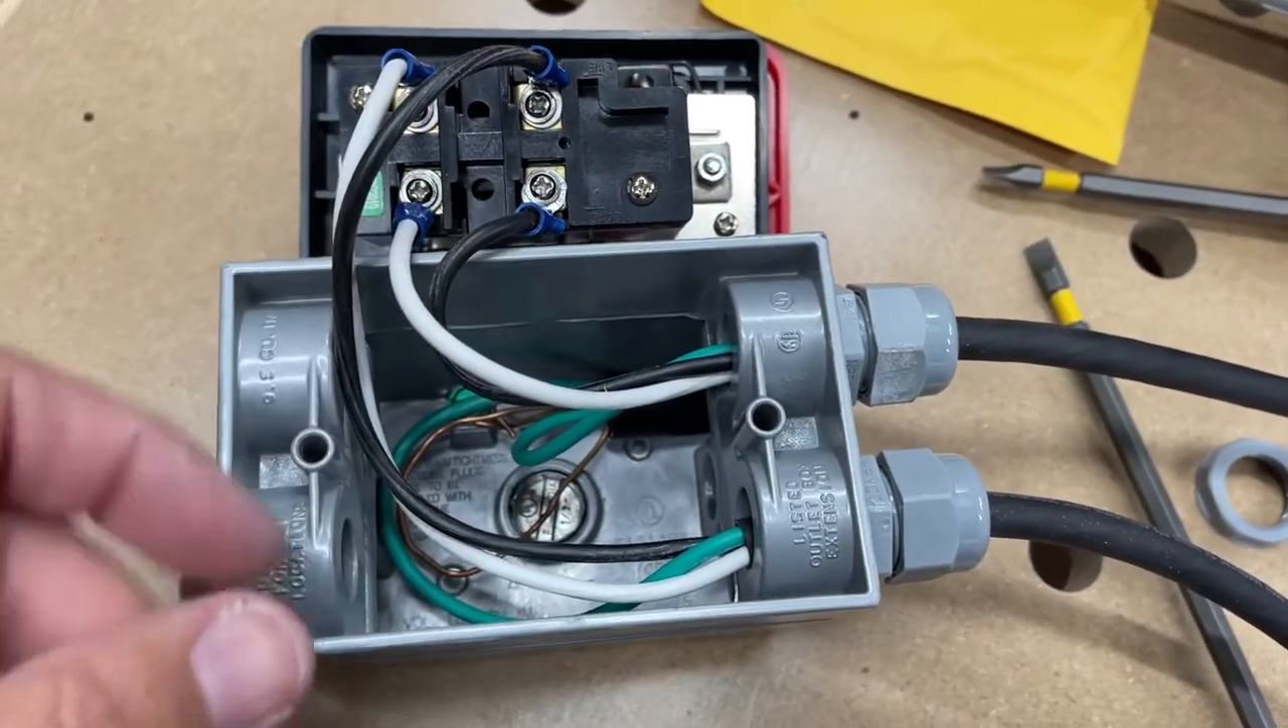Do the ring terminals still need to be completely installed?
No.